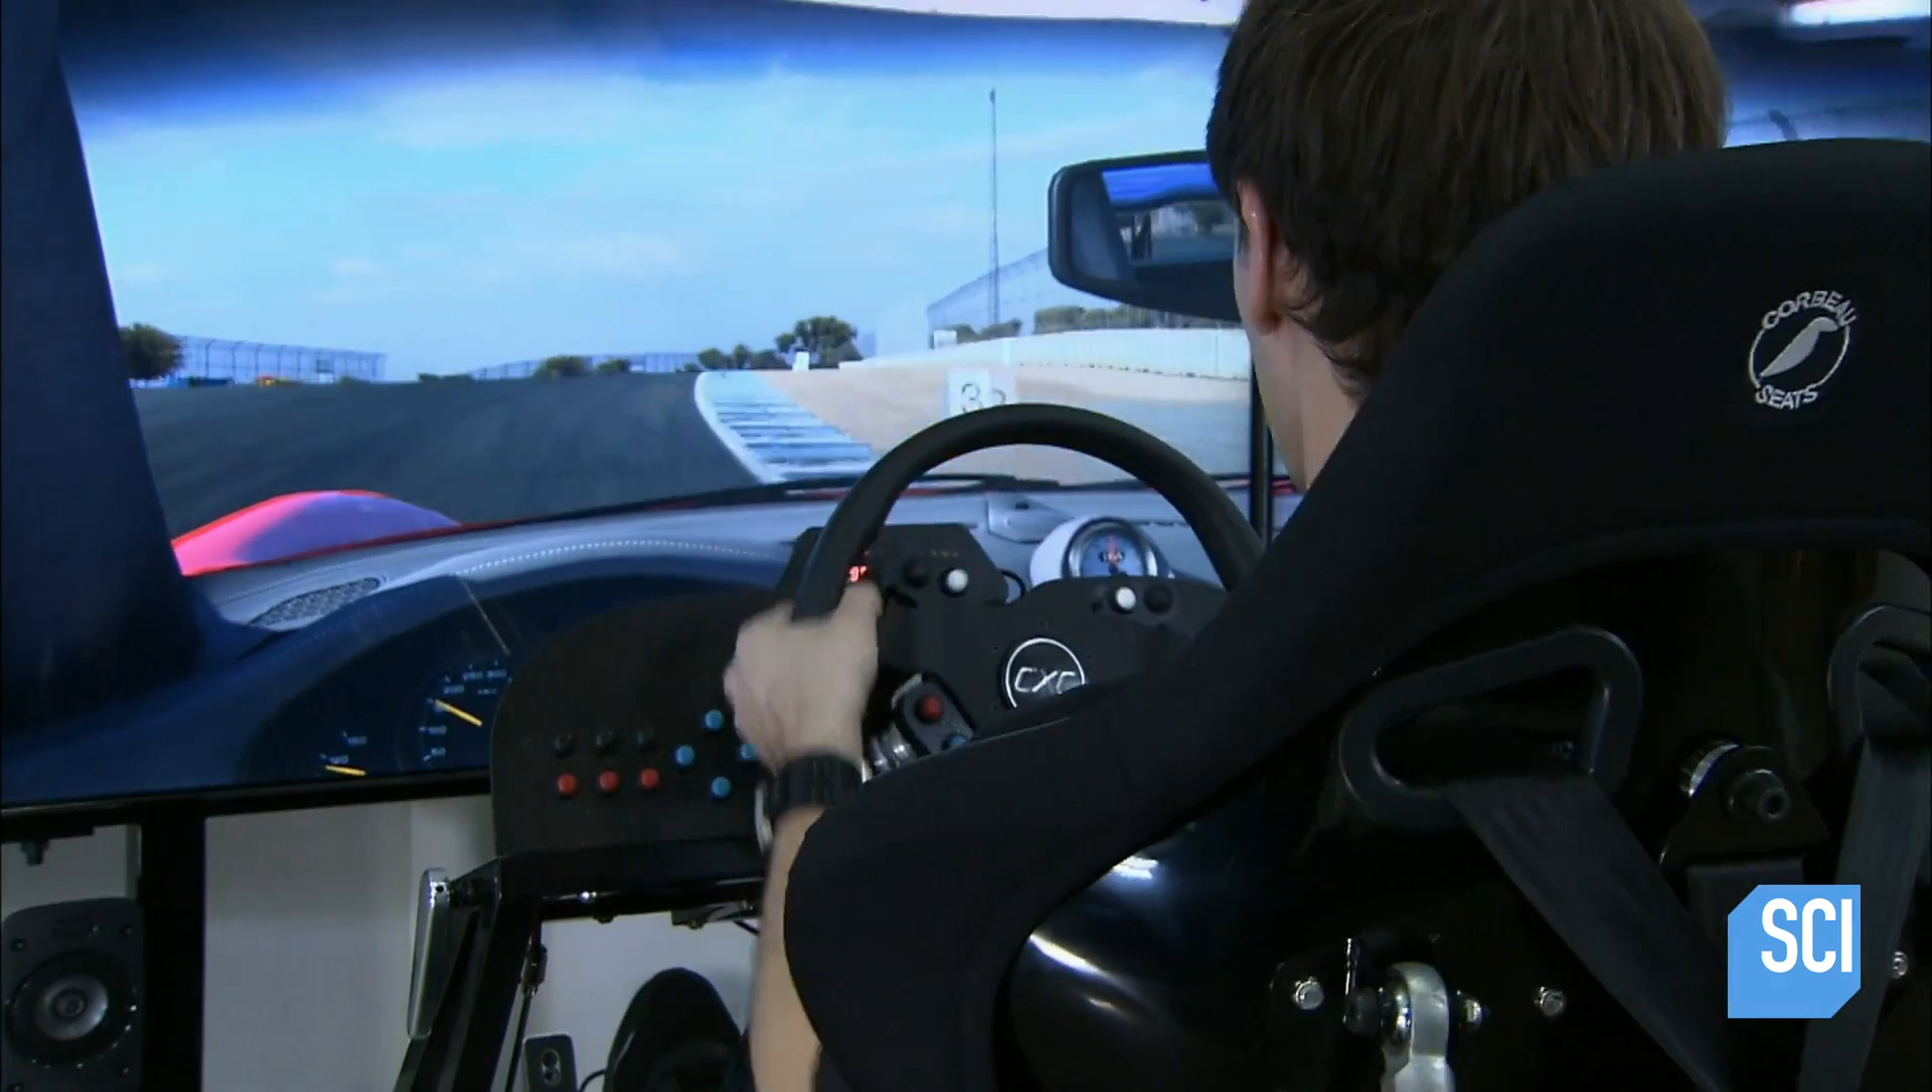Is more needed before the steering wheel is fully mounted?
No.